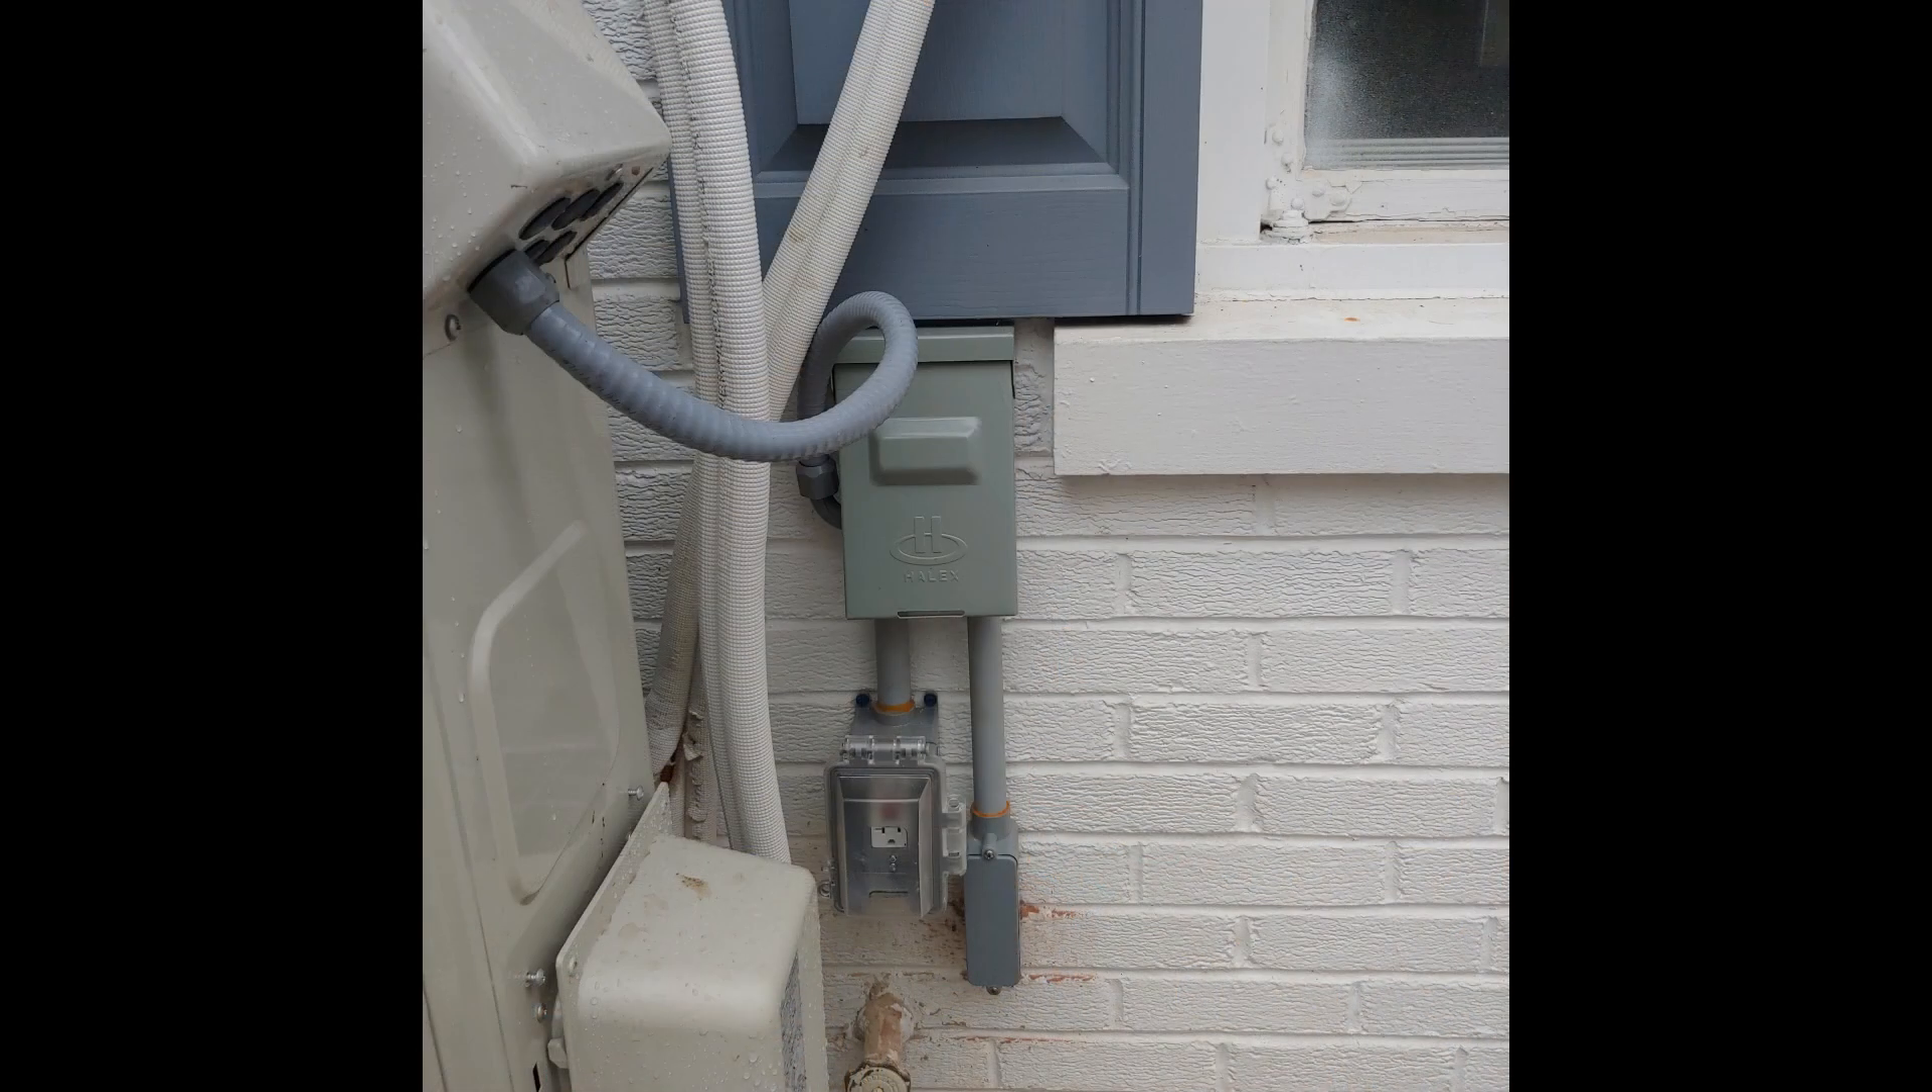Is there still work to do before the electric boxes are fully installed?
No.